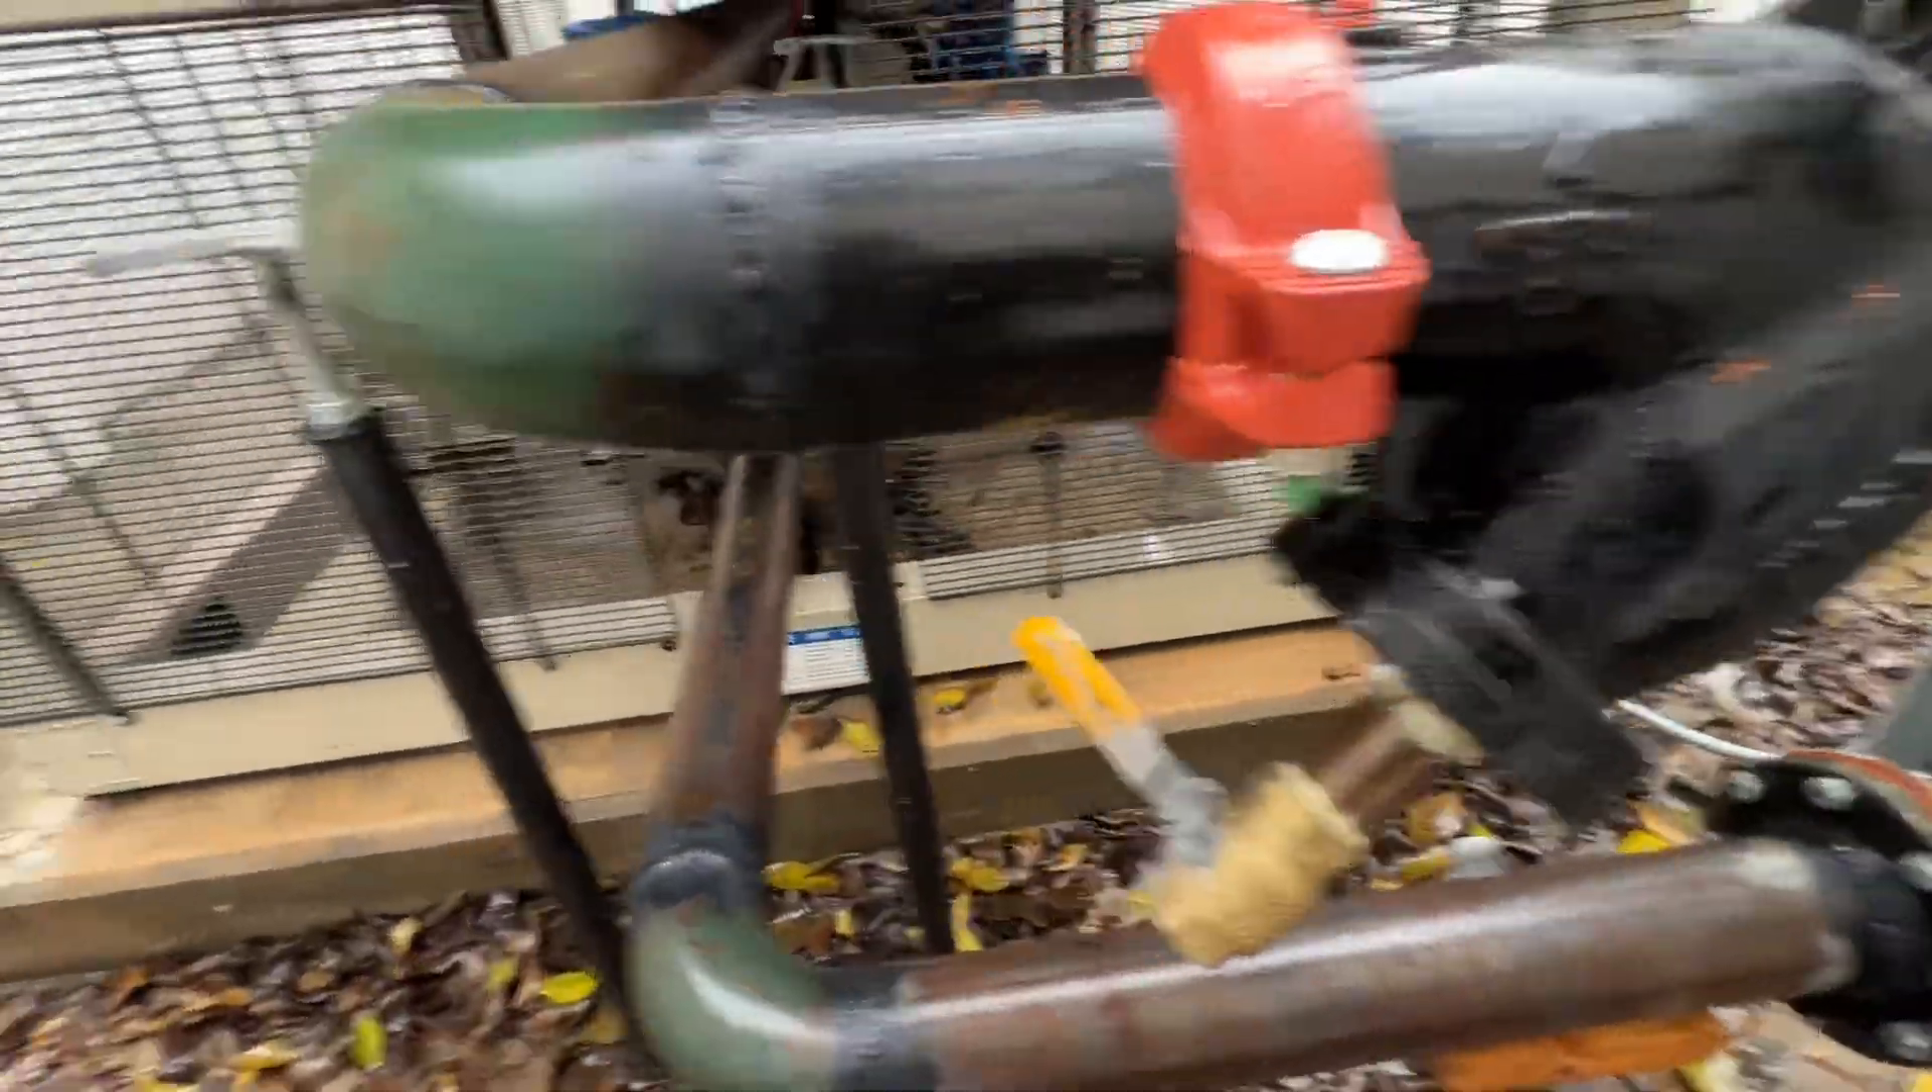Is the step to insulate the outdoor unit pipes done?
No.